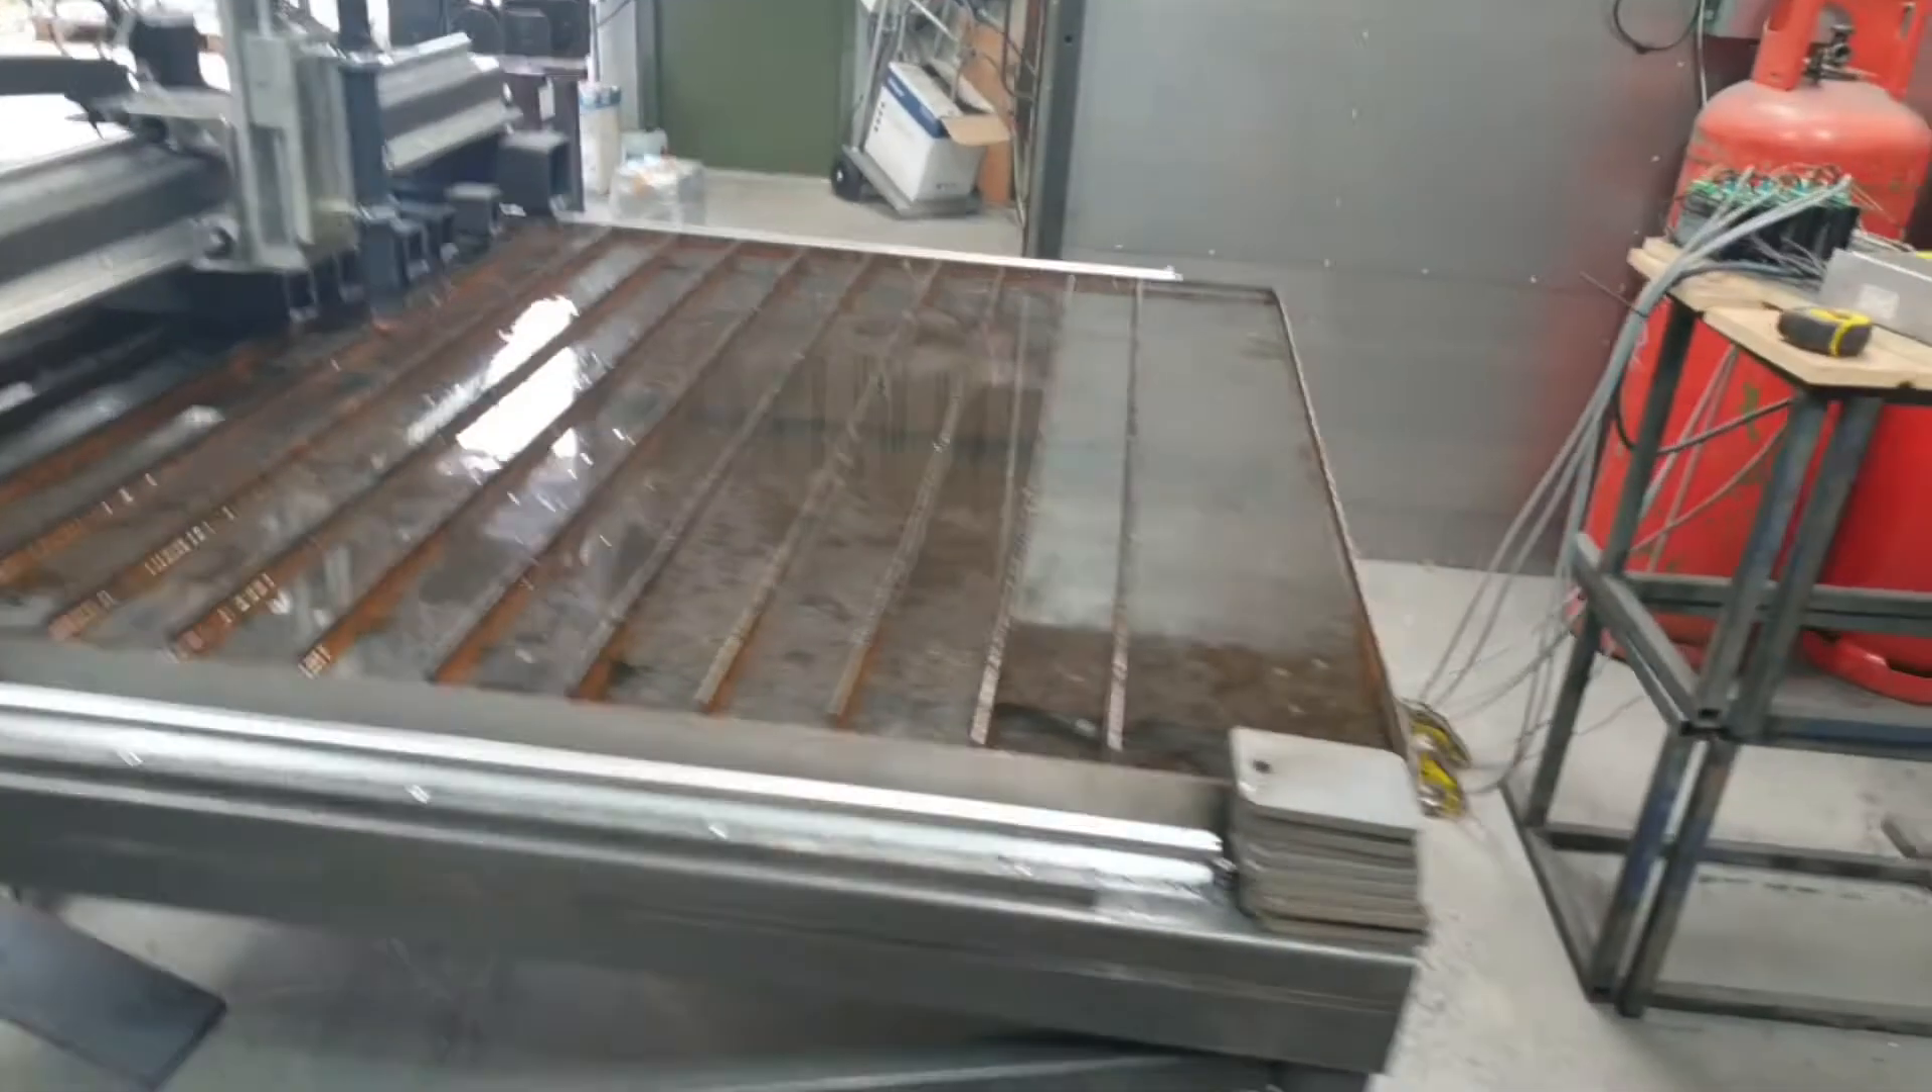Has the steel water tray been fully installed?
Yes.